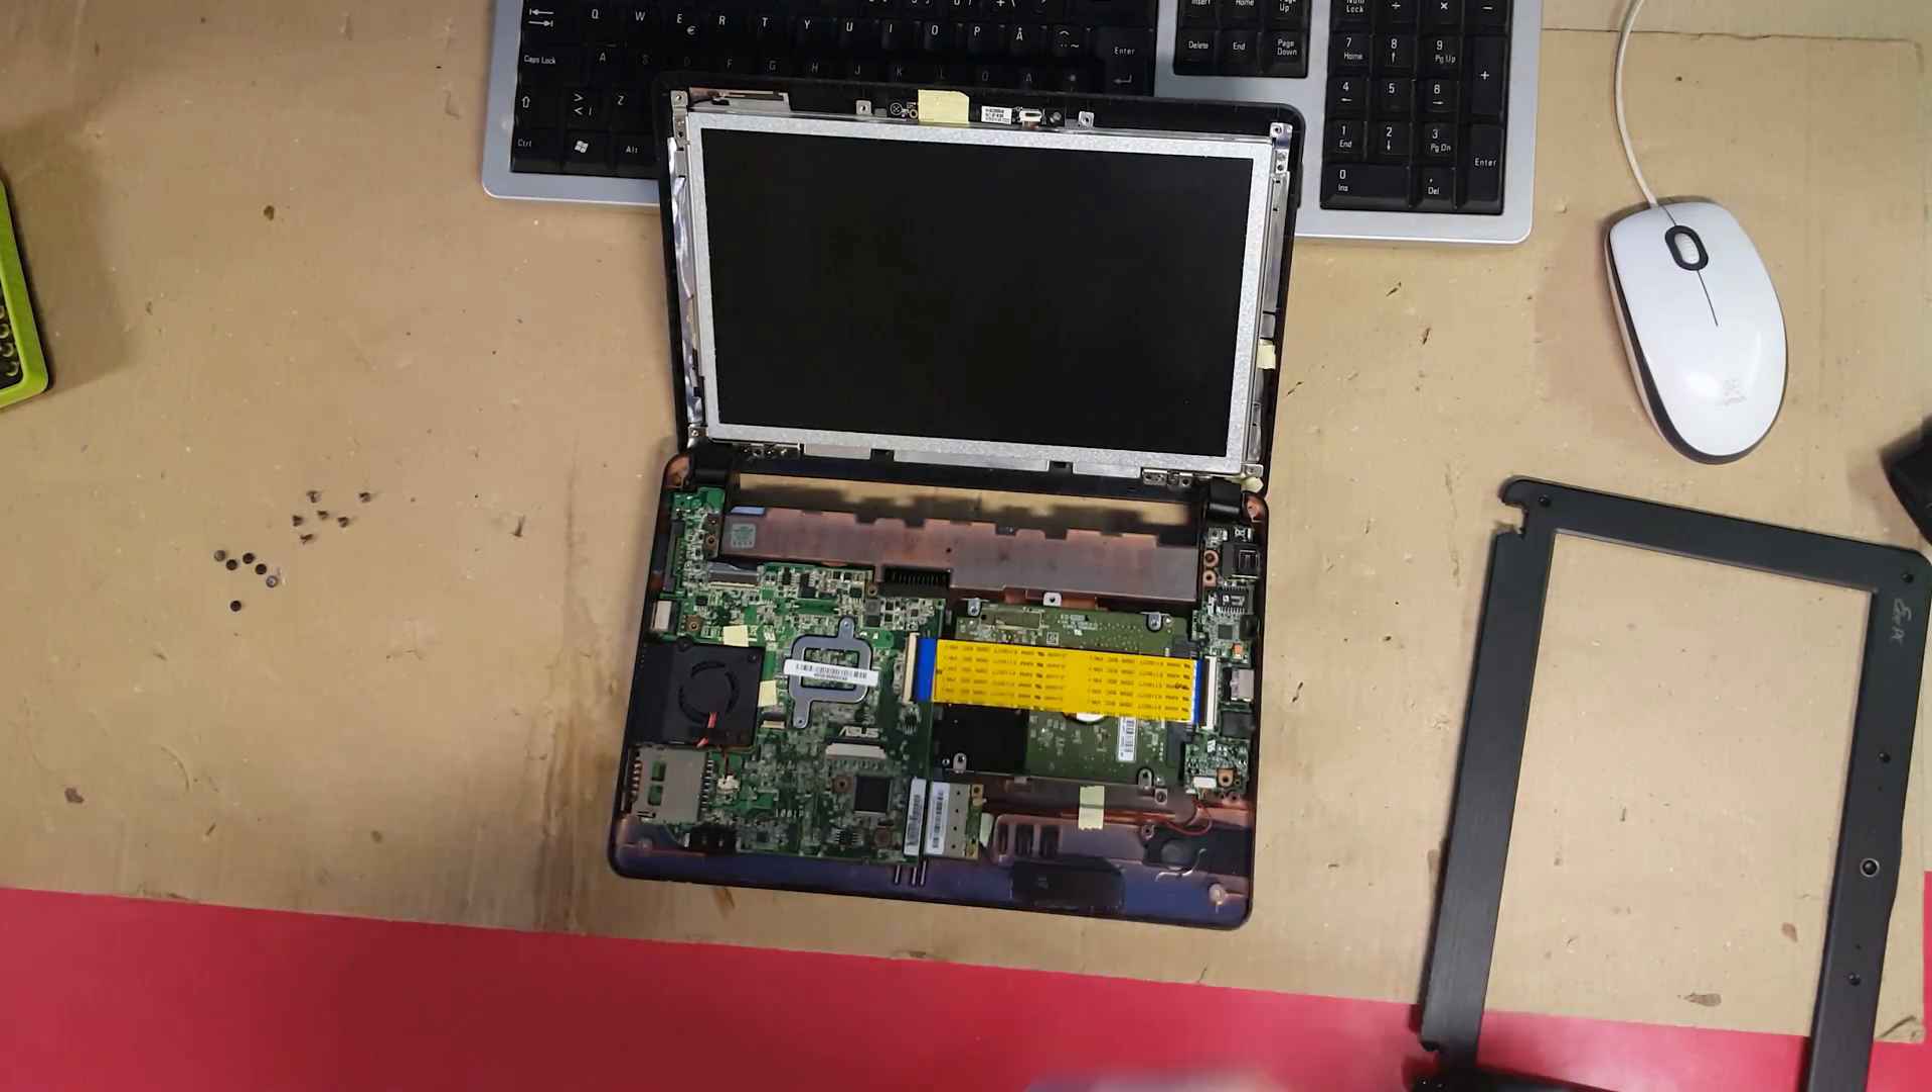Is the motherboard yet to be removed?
Yes.